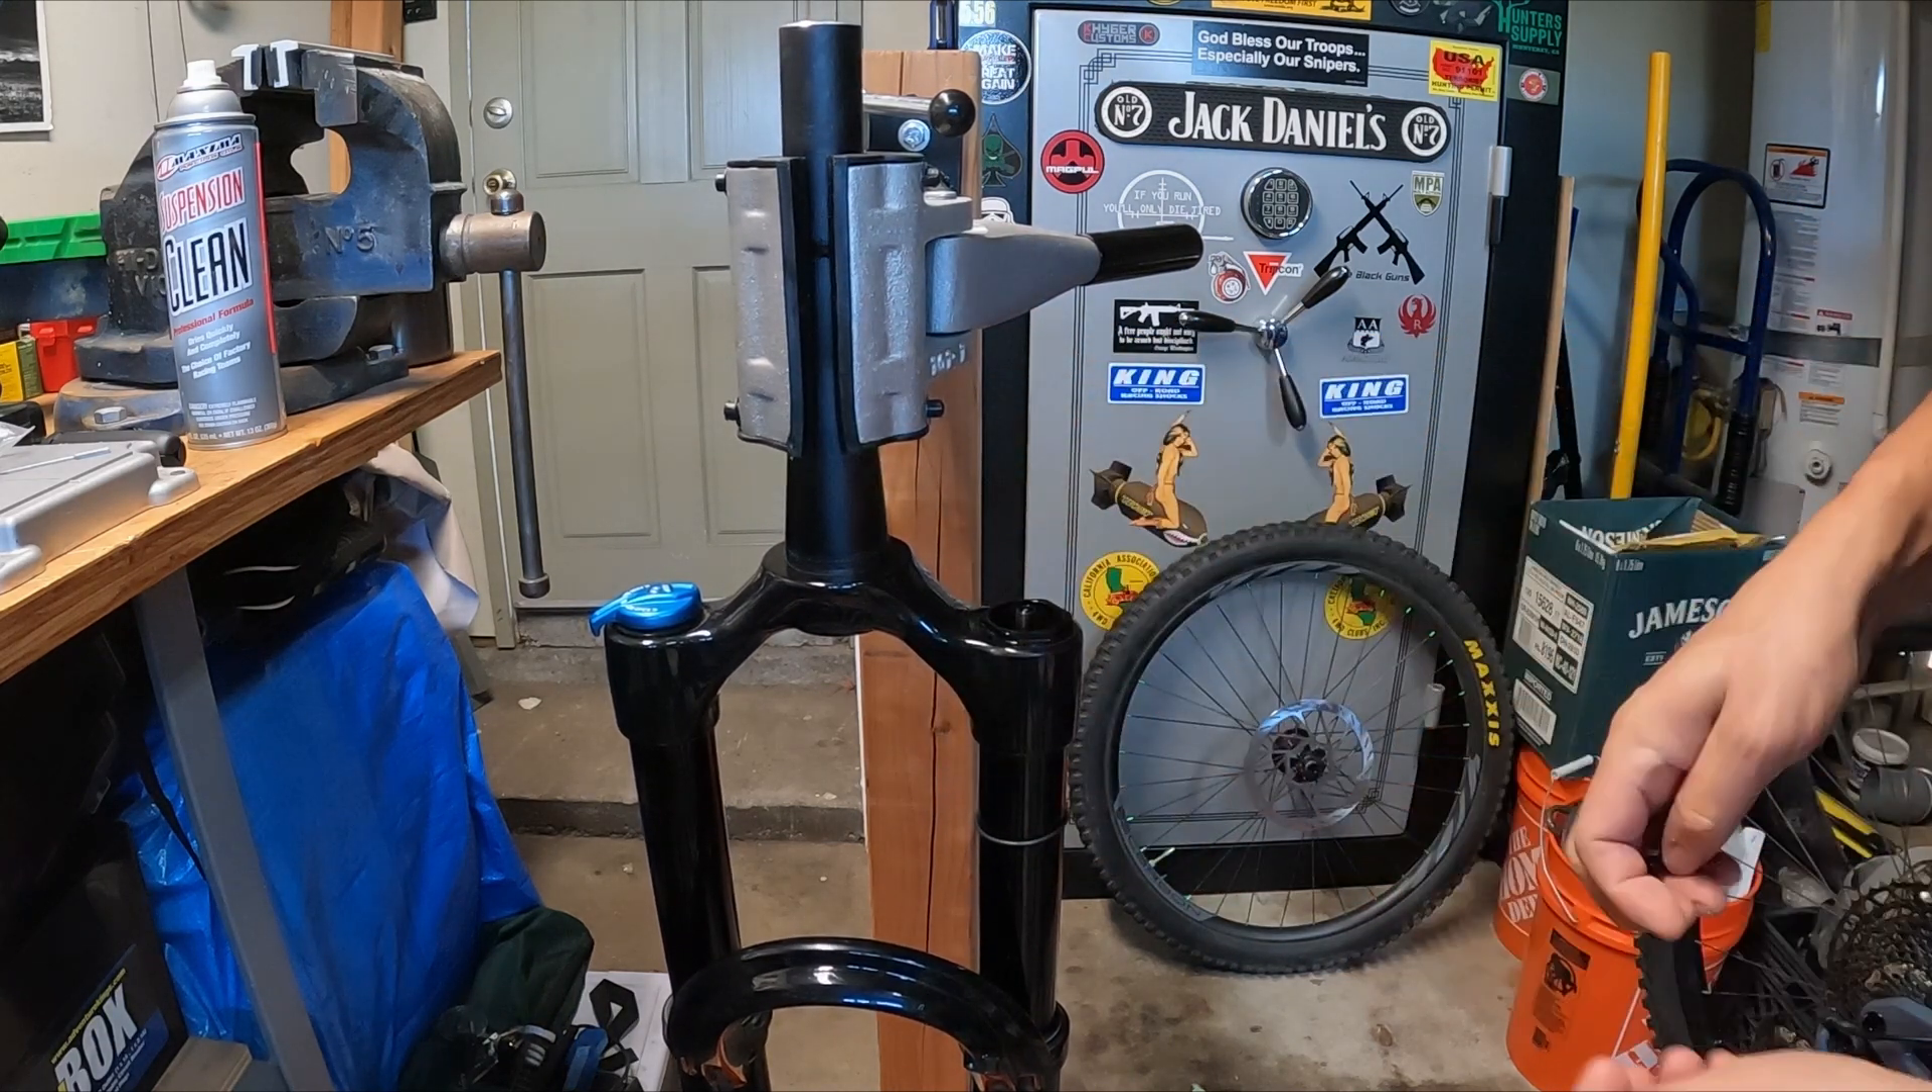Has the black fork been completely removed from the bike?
Yes.